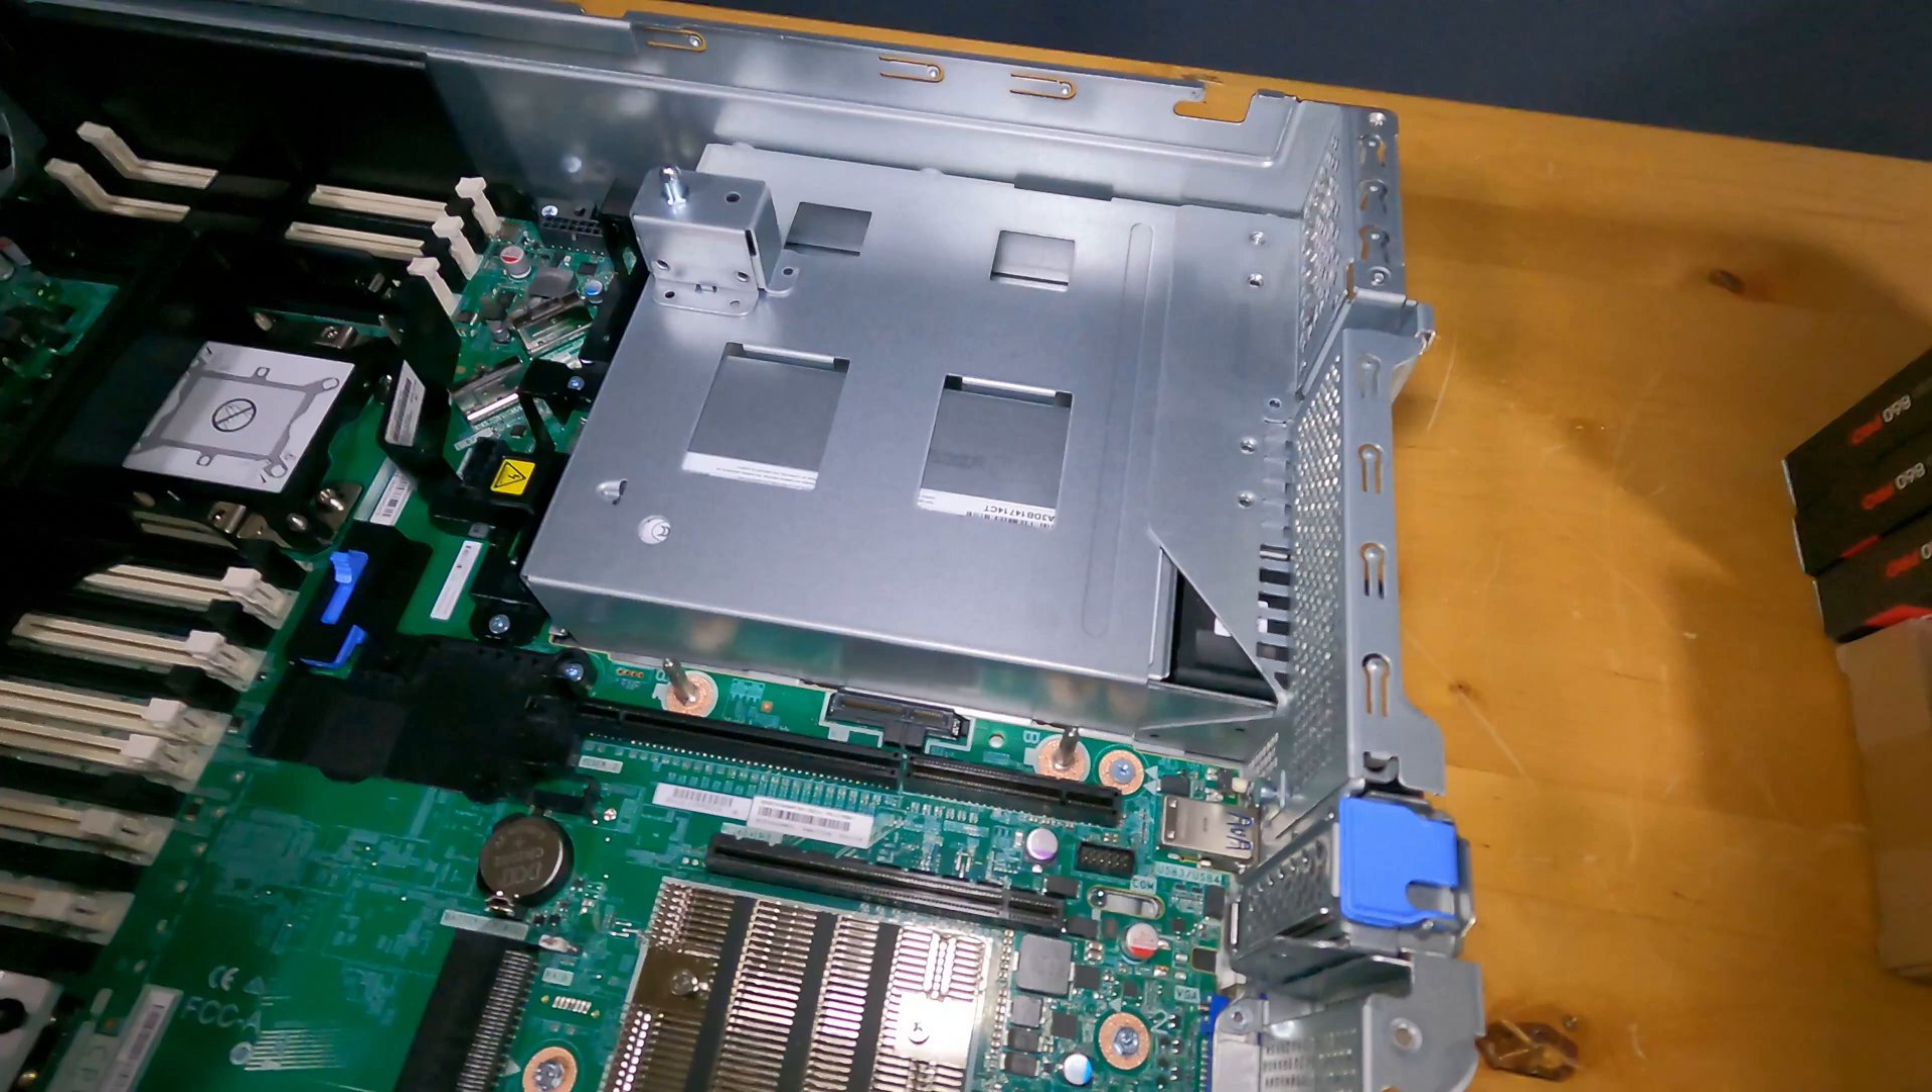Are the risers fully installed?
No.